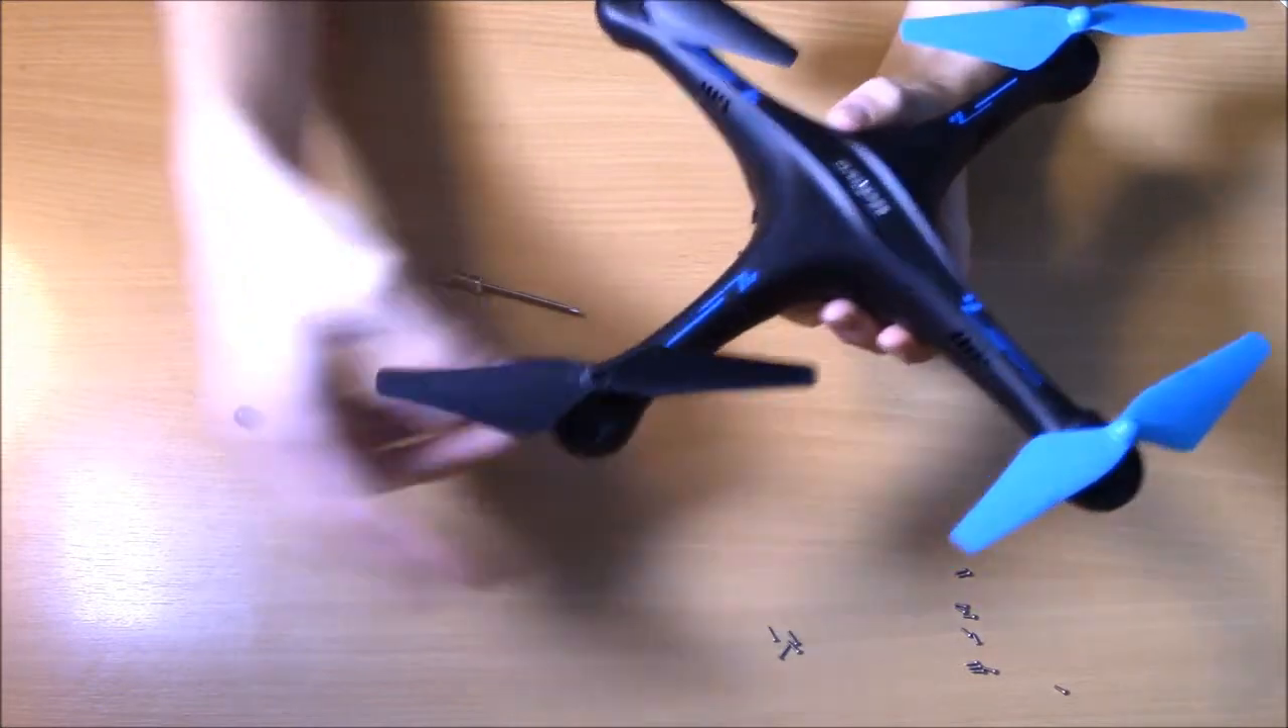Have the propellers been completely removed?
No.